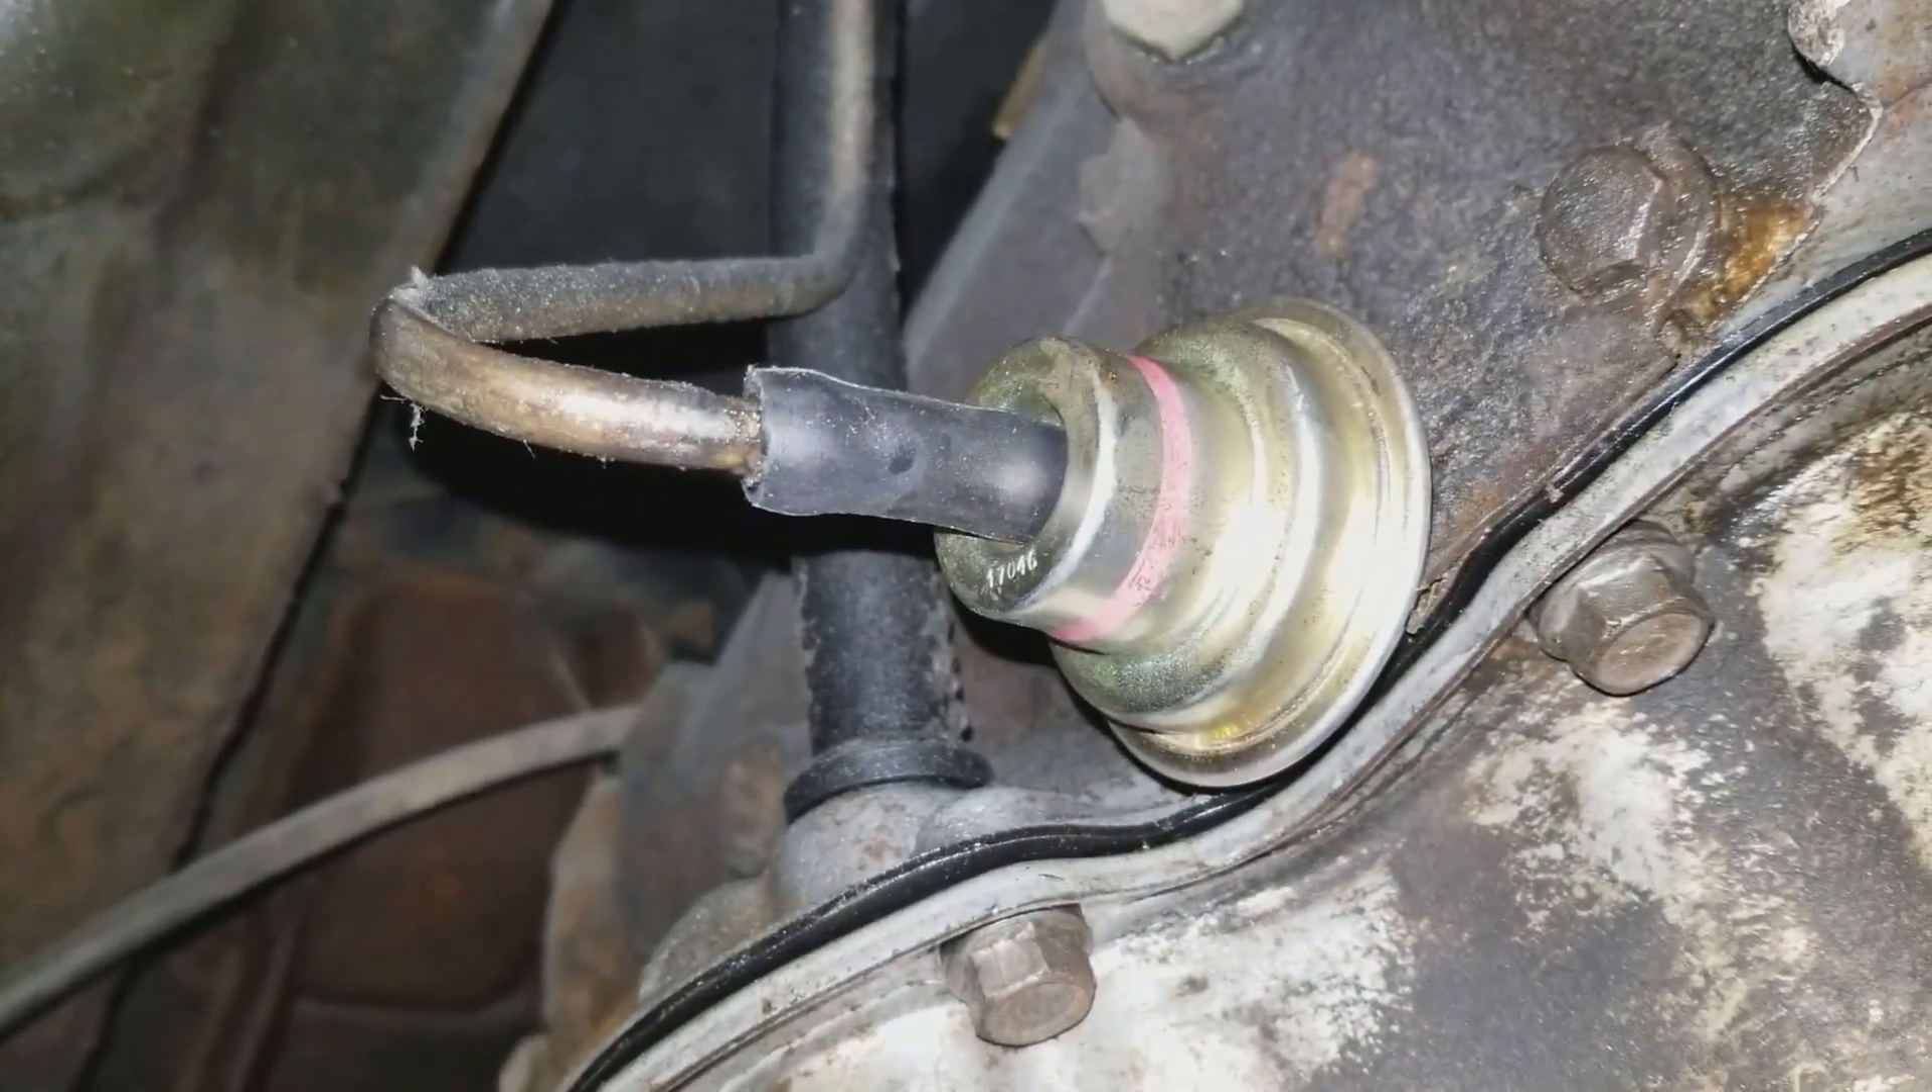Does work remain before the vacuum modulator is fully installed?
No.